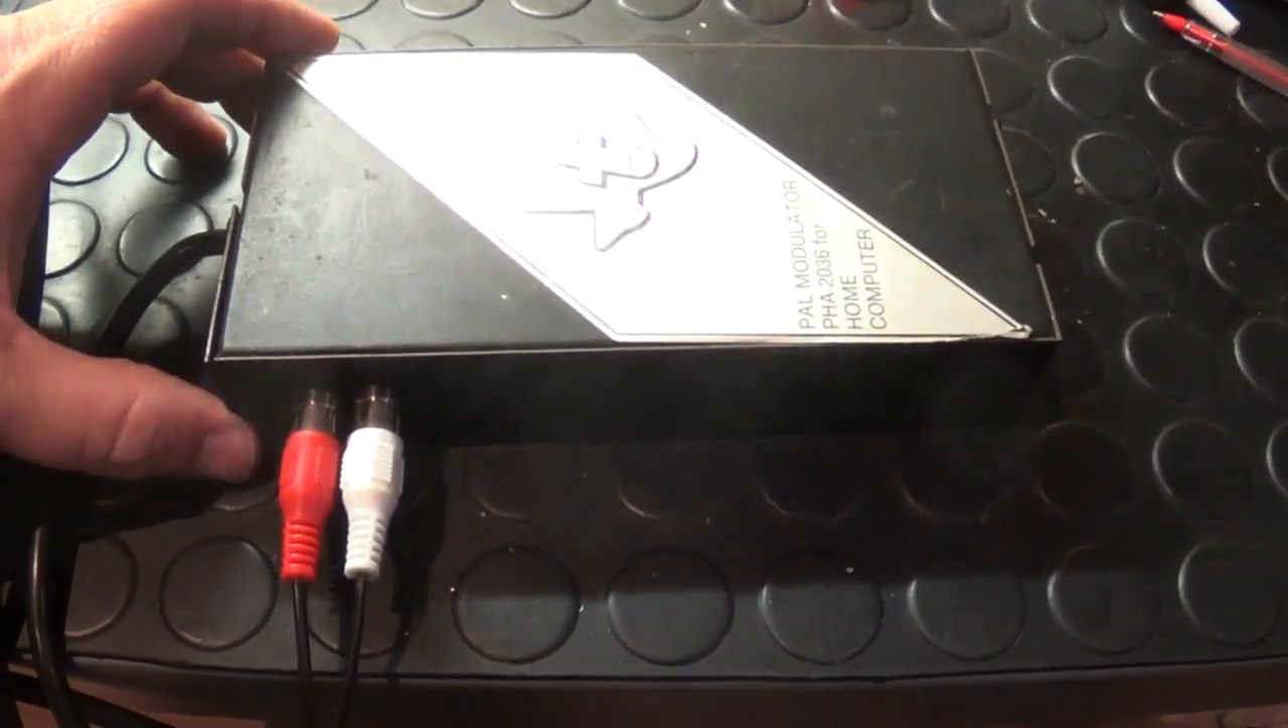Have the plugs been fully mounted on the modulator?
Yes.